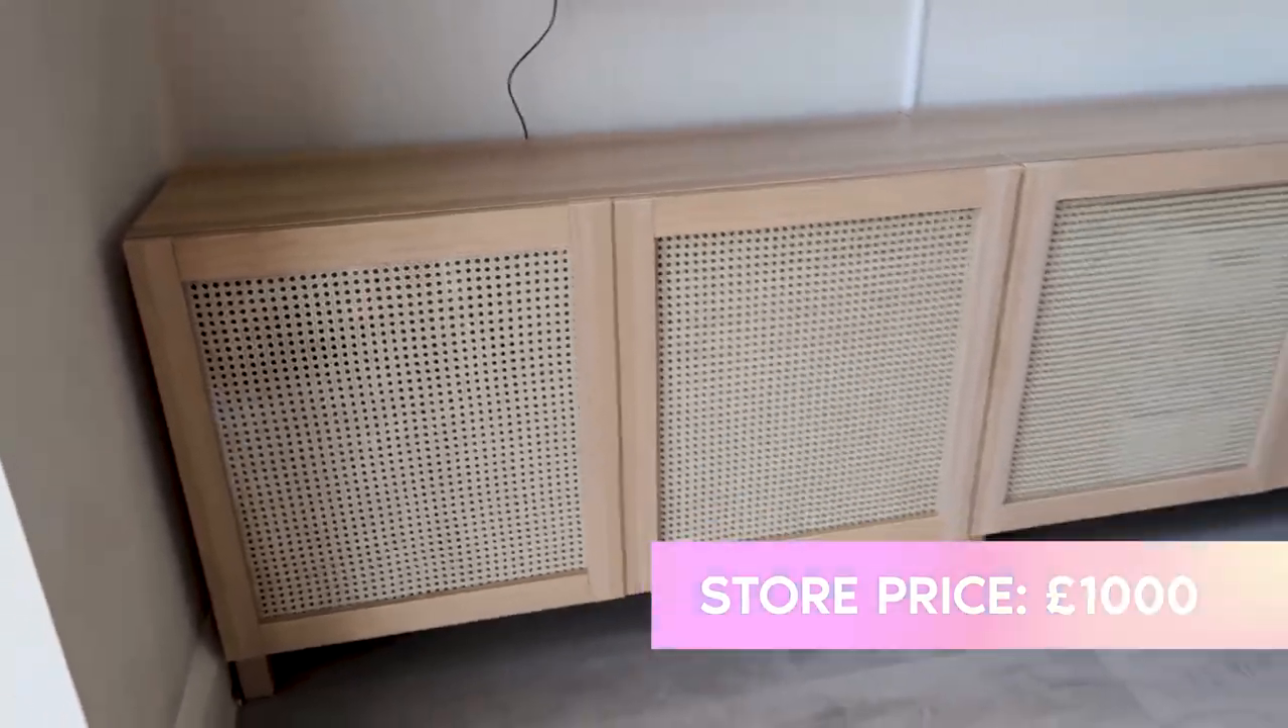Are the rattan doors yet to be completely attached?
No.